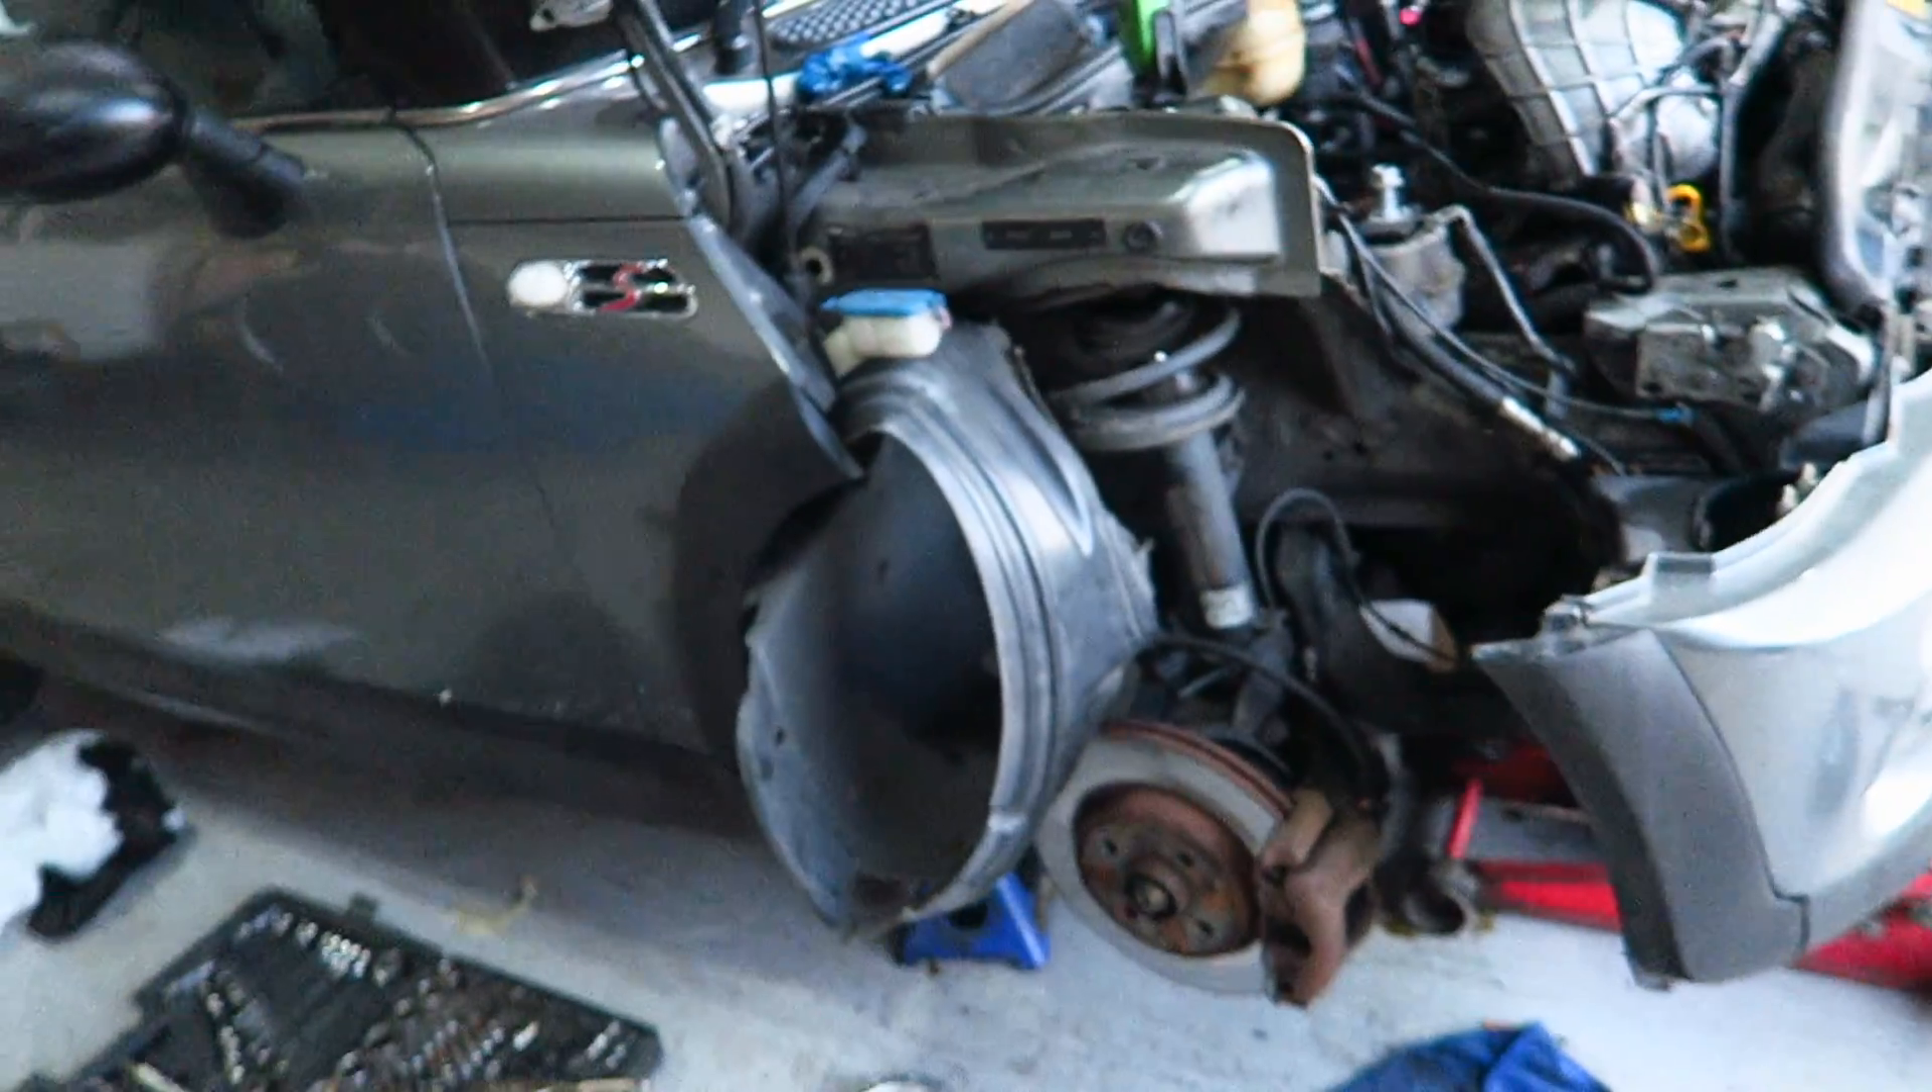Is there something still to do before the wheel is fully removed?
No.